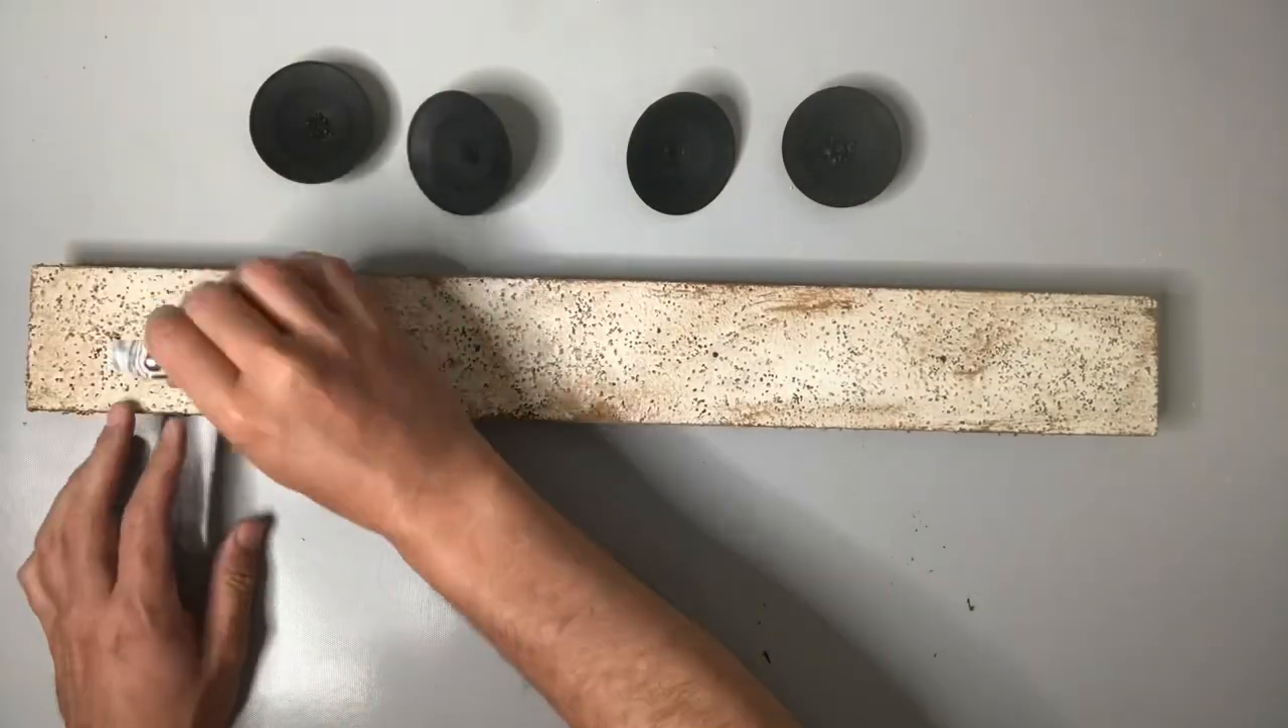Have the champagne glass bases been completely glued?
No.